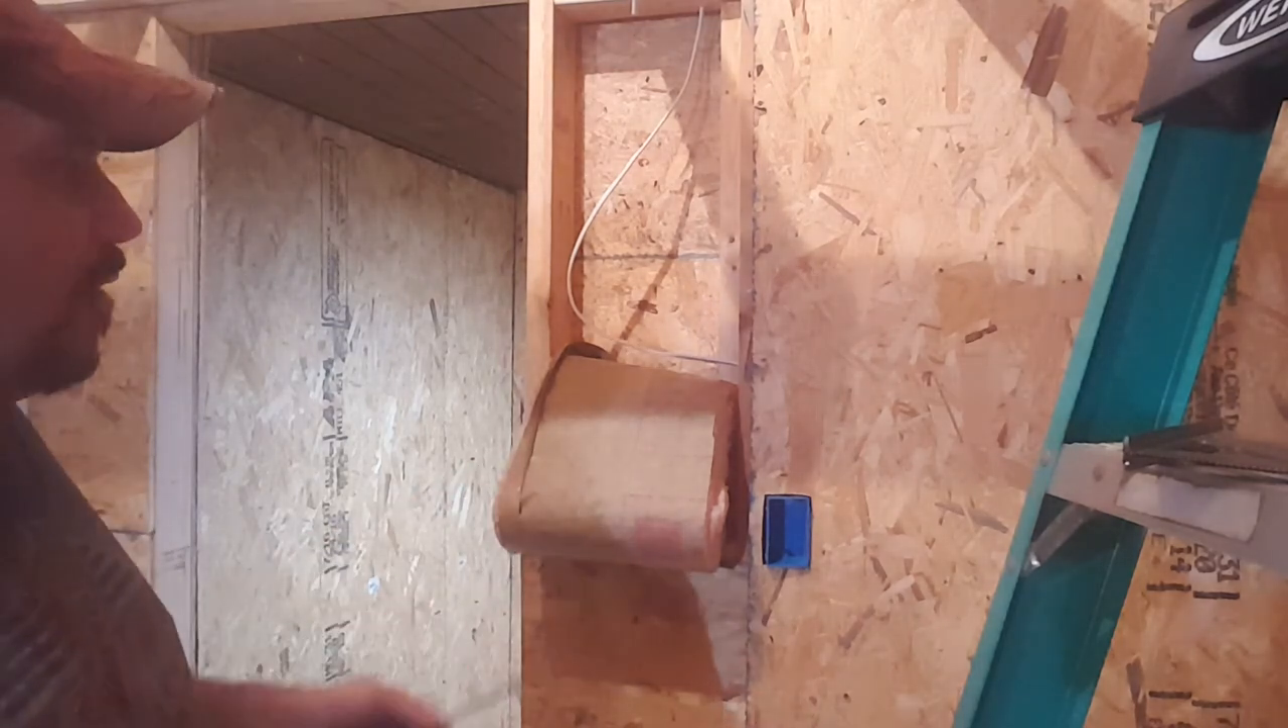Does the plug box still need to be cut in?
No.